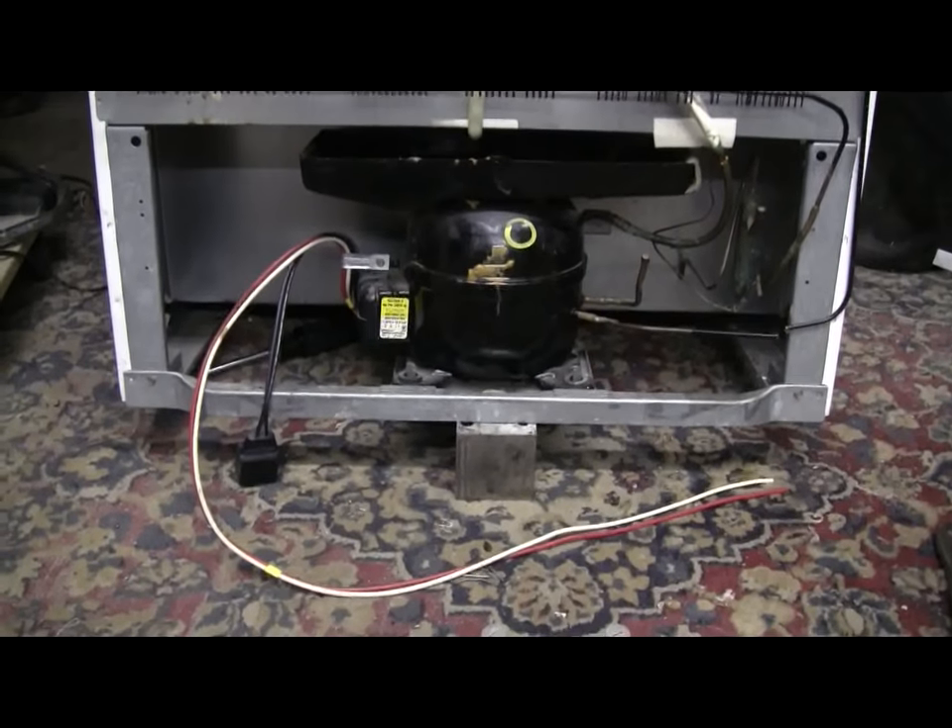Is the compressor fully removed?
No.